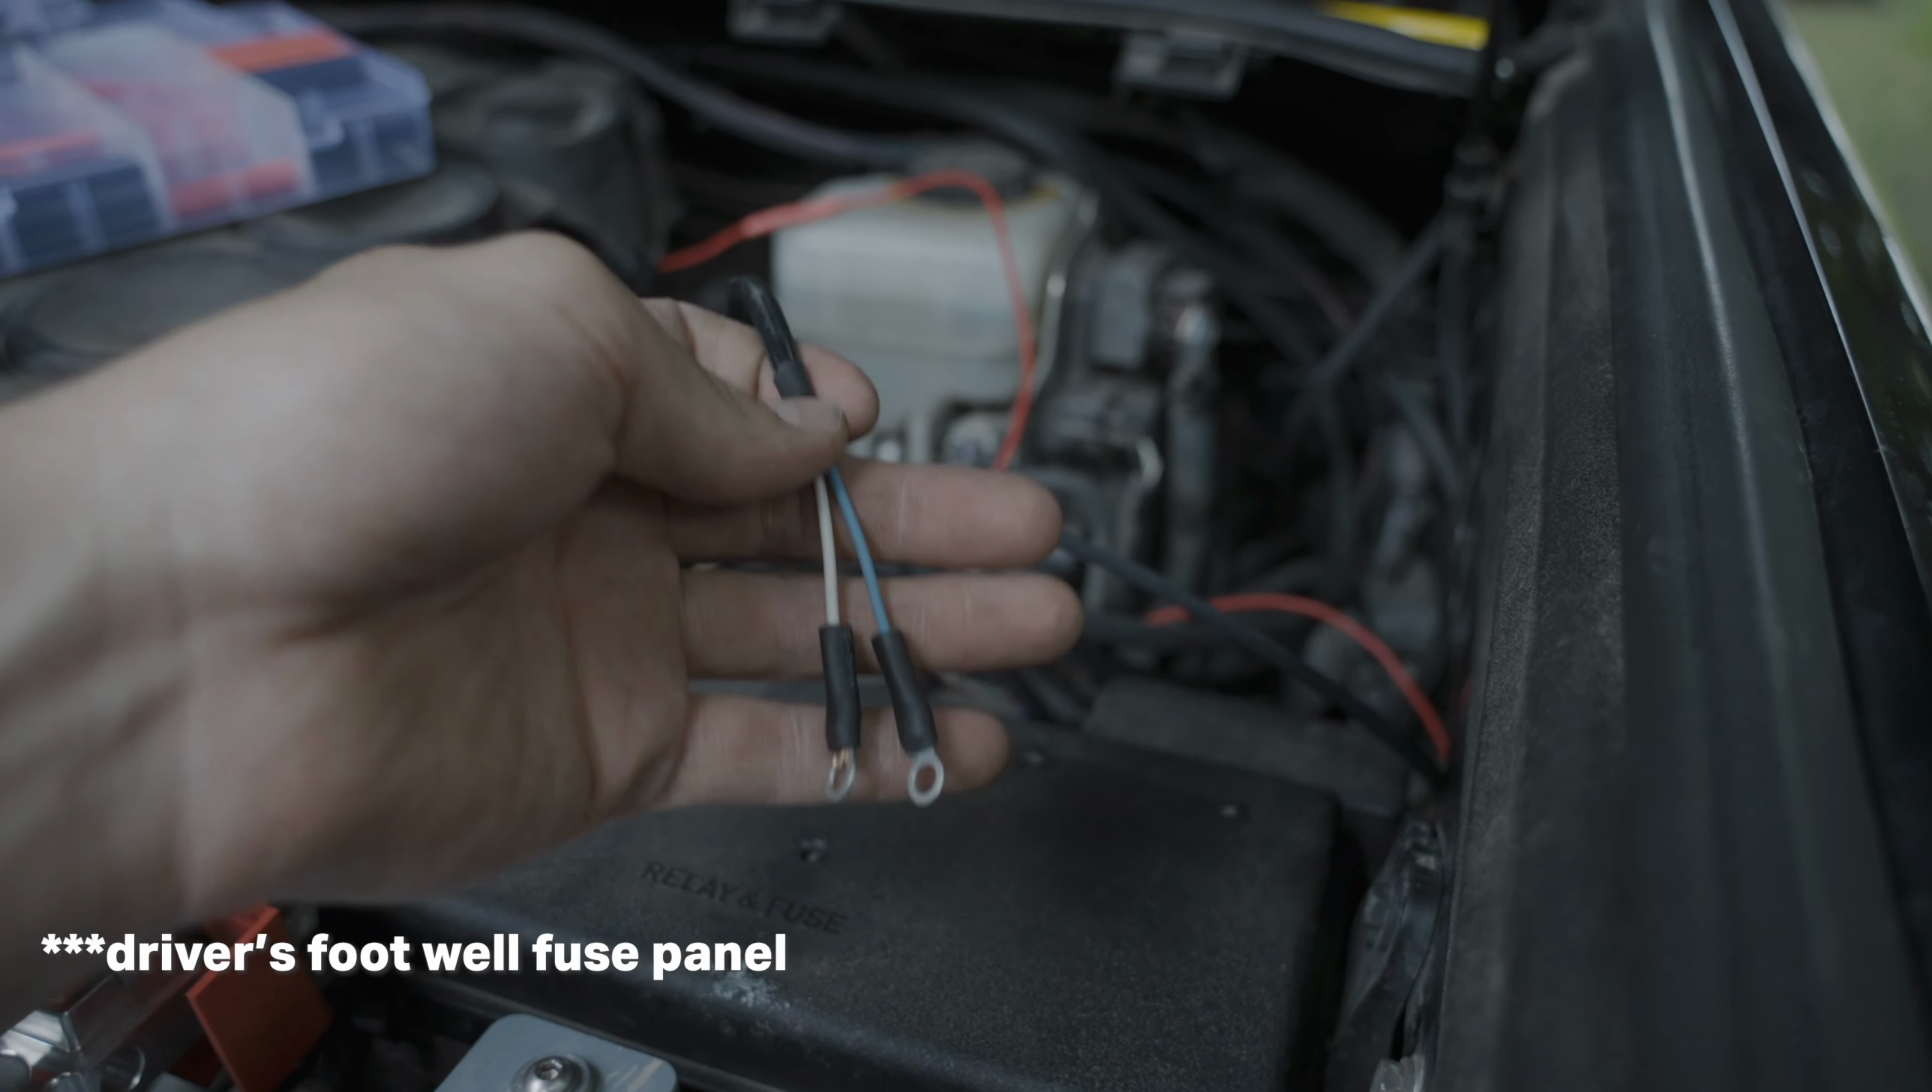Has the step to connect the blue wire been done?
No.